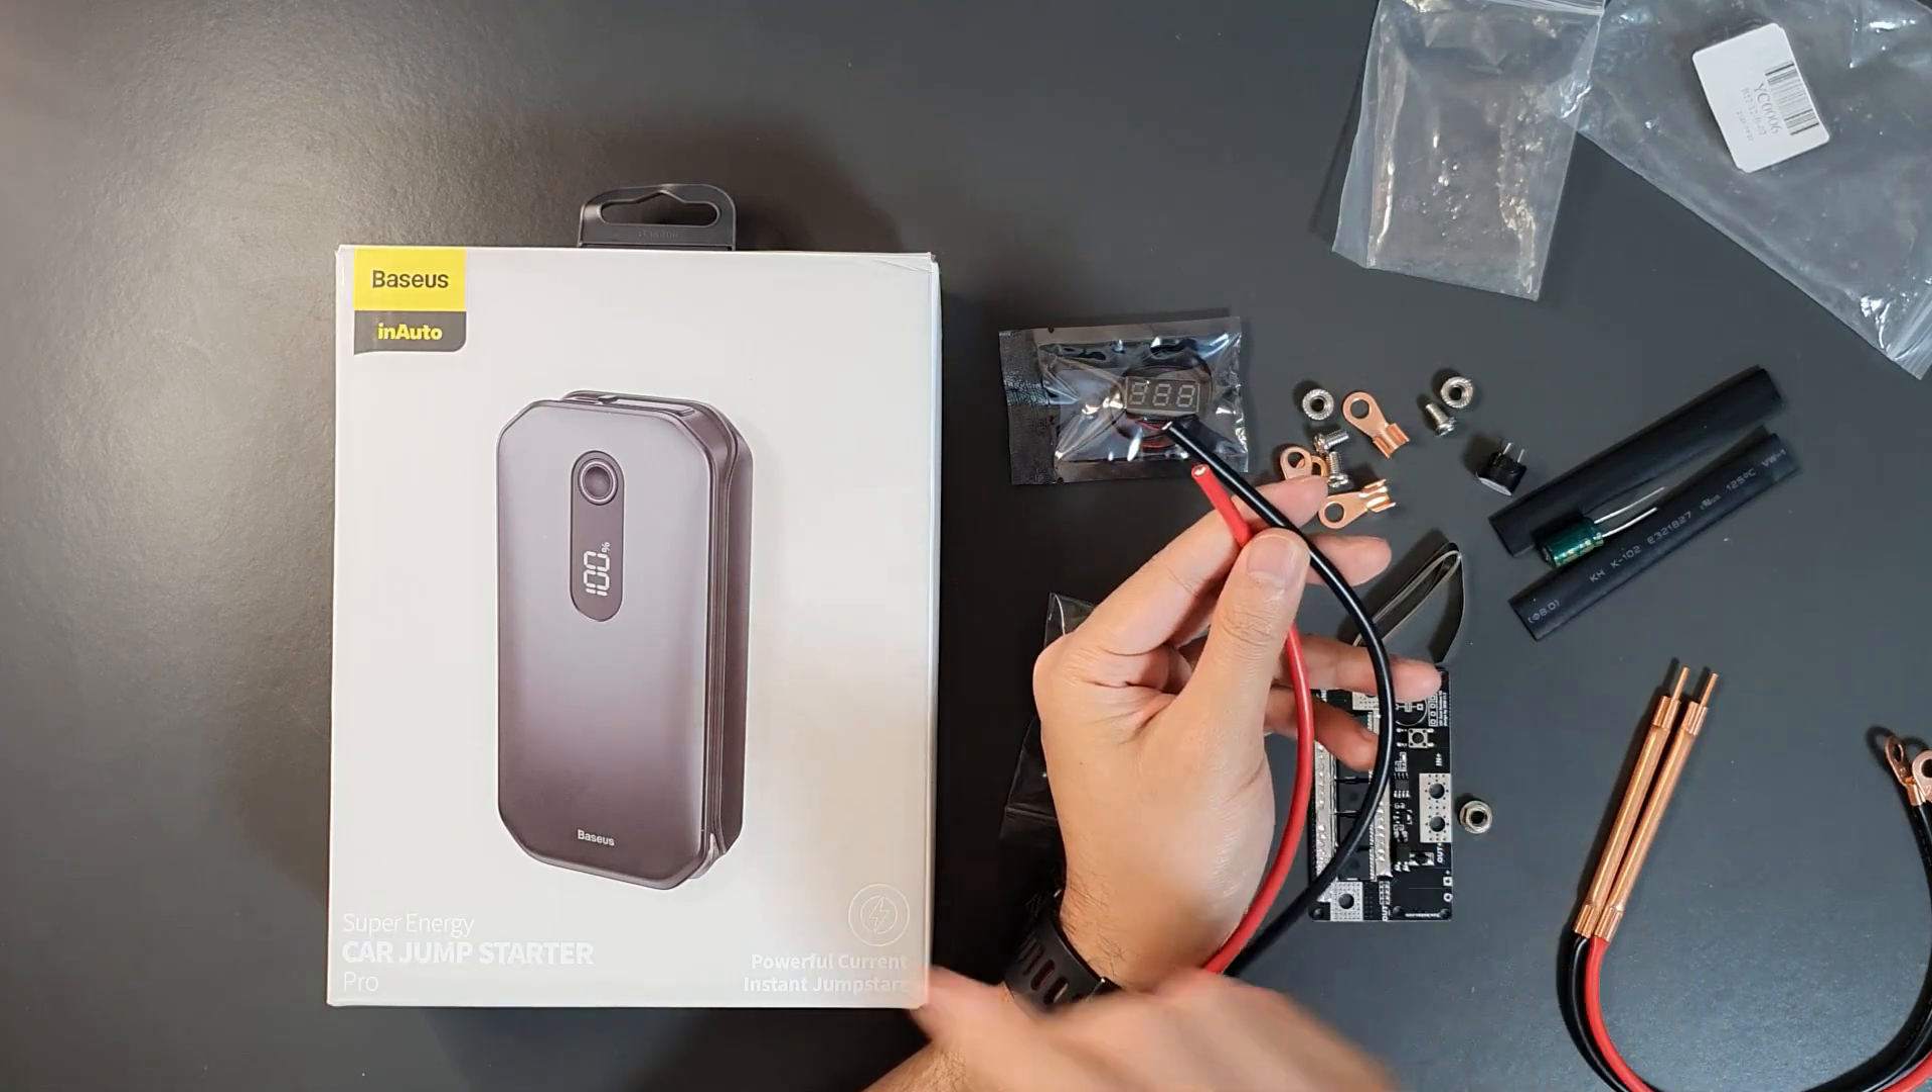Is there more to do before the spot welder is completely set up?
Yes.